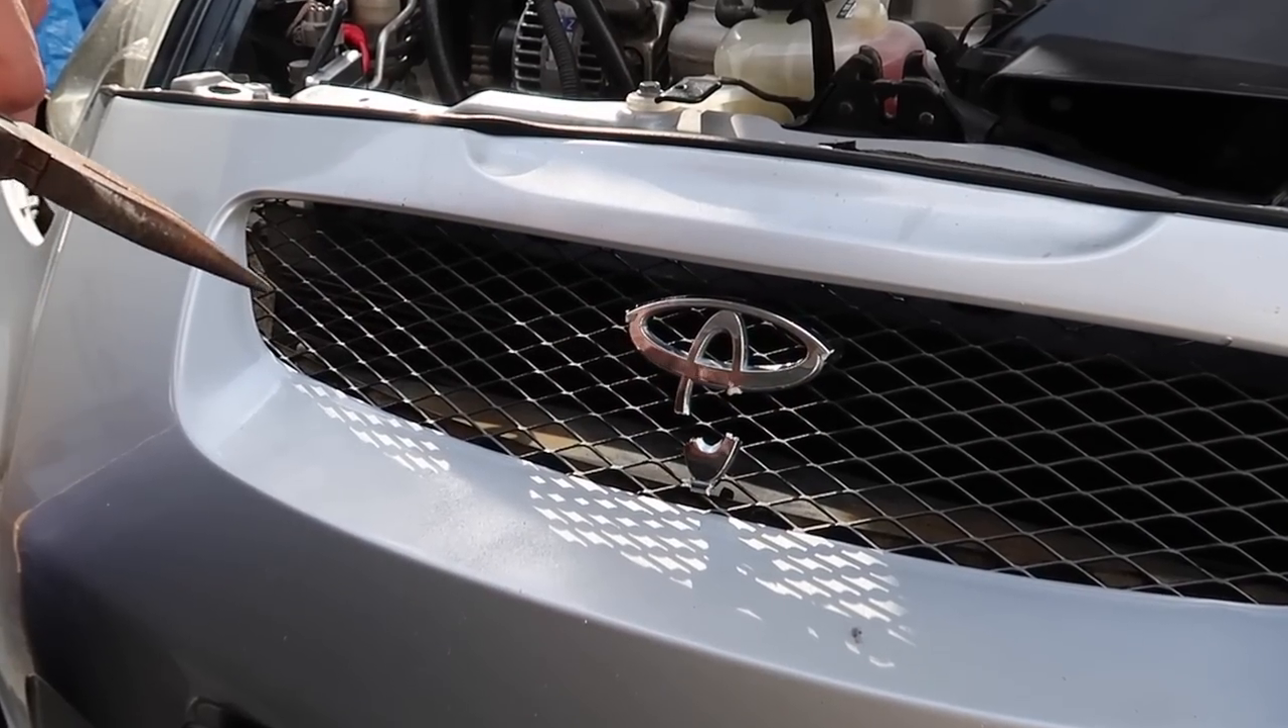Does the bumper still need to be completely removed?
Yes.